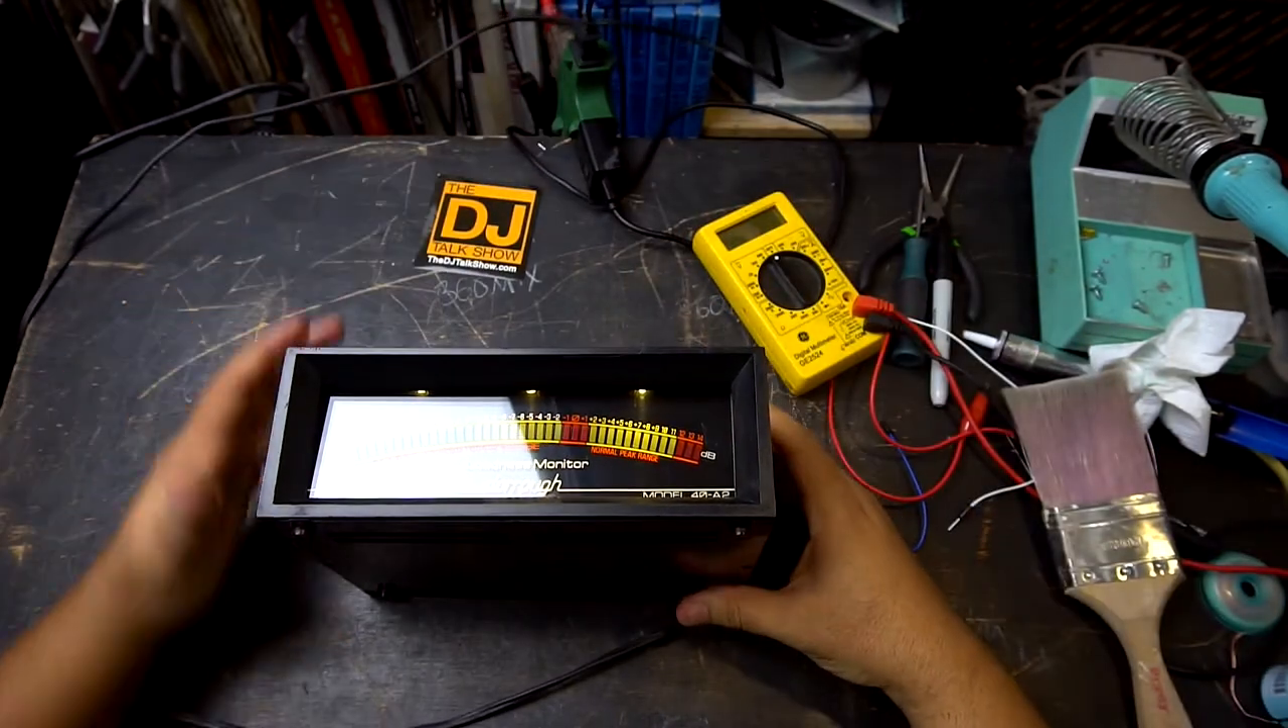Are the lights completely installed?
Yes.